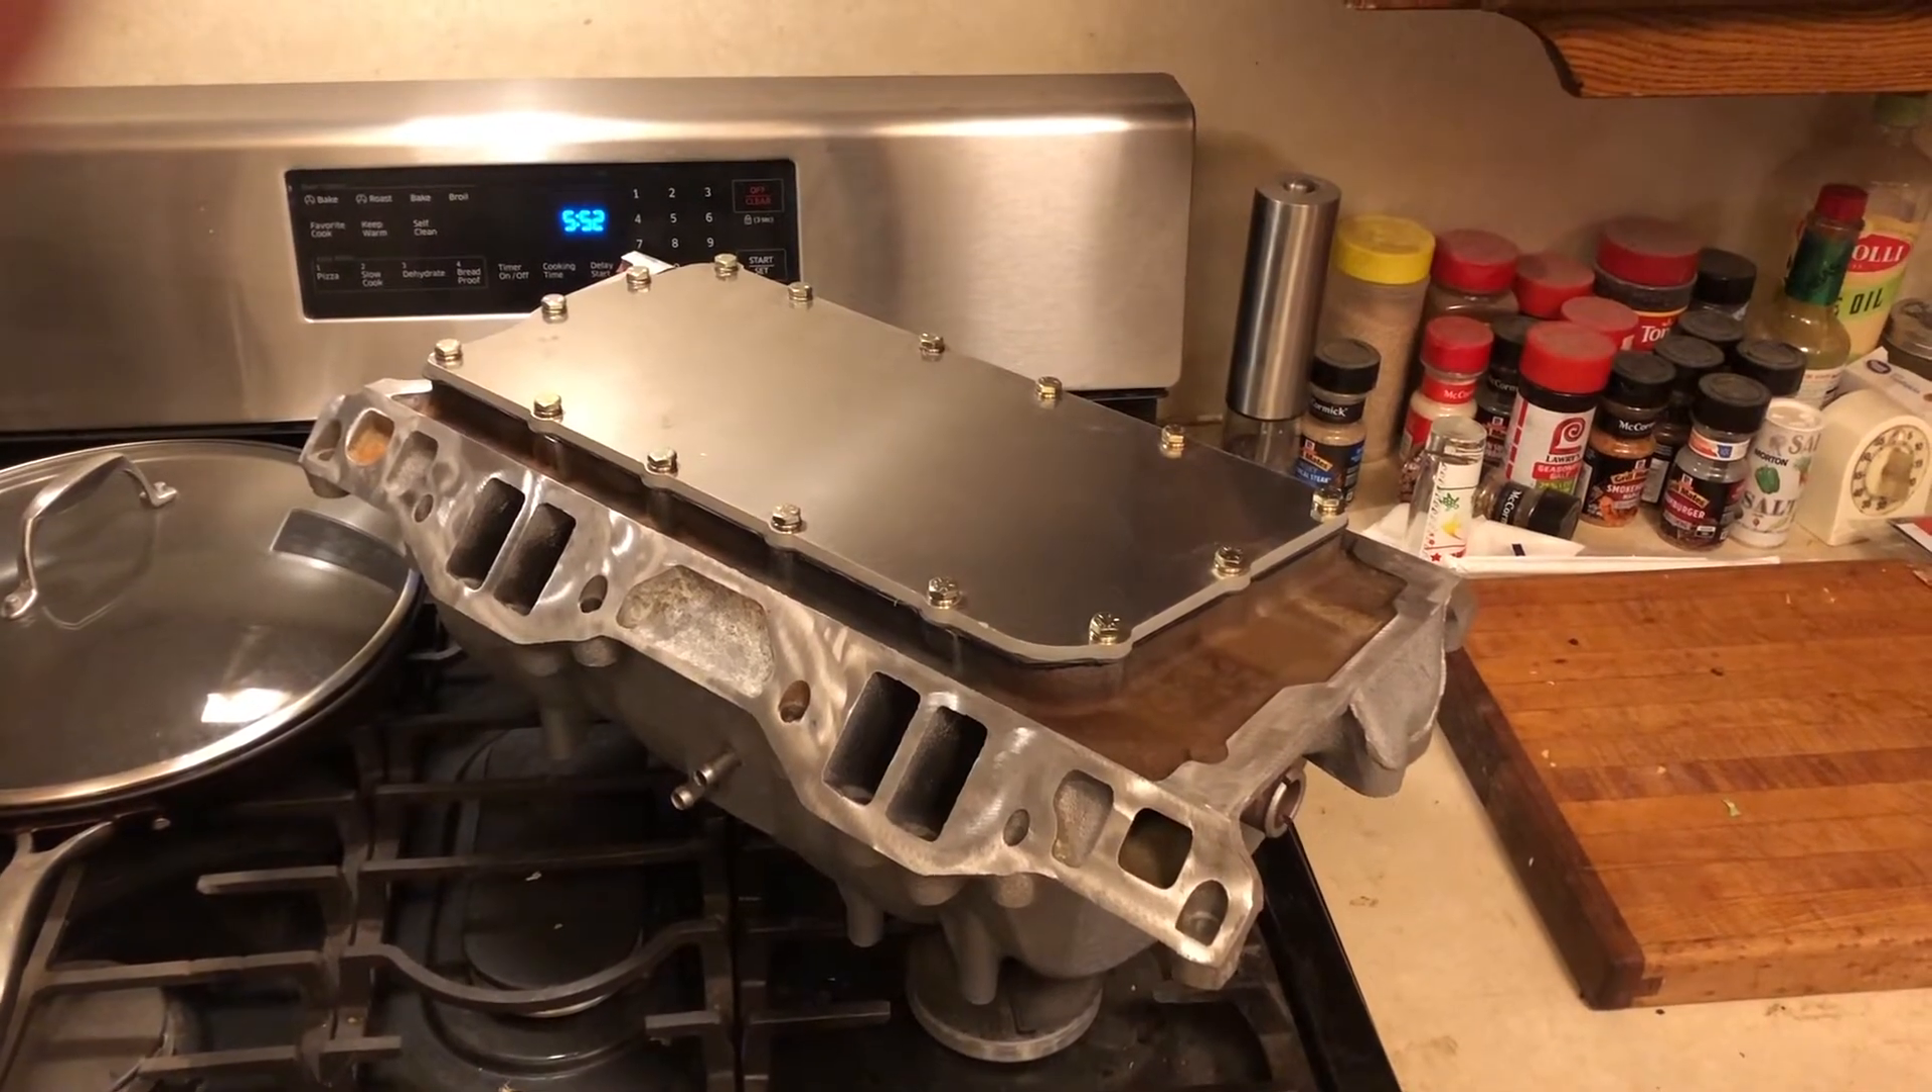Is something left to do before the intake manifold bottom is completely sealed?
No.